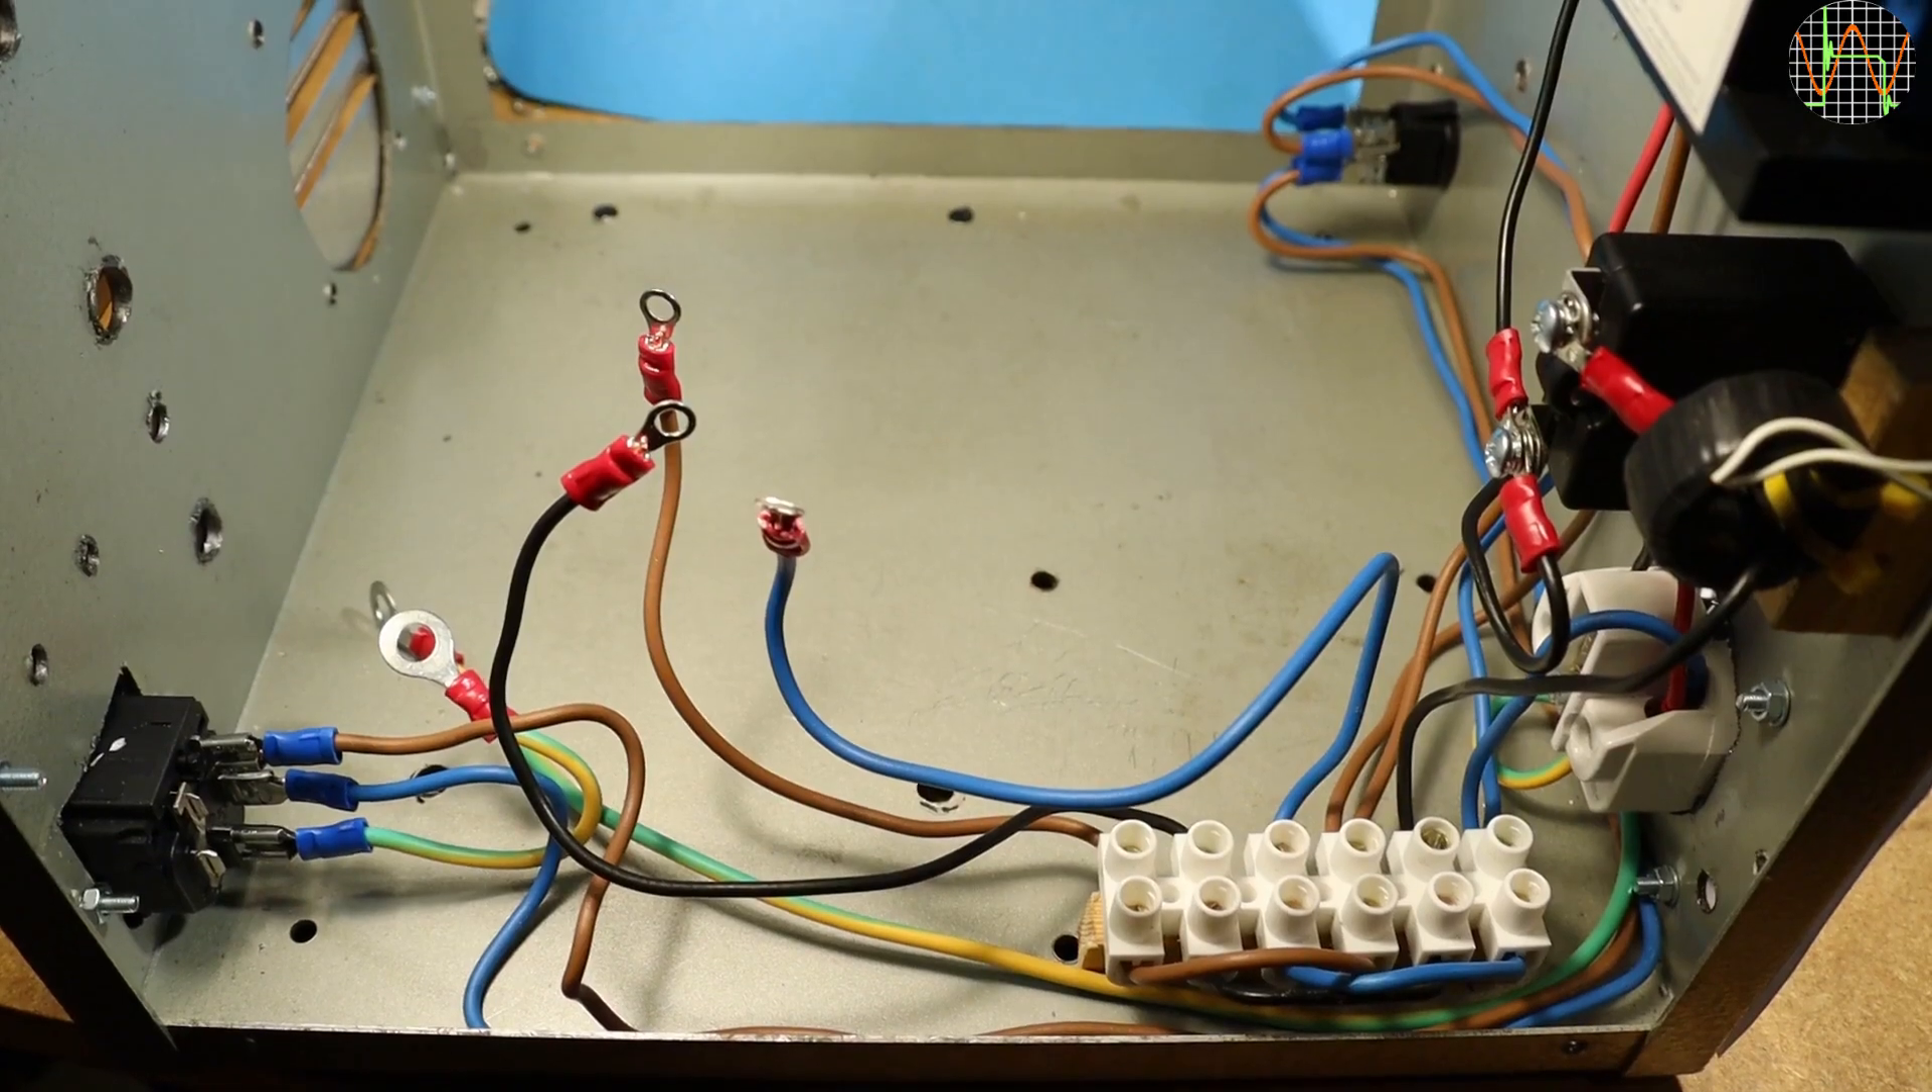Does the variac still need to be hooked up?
Yes.